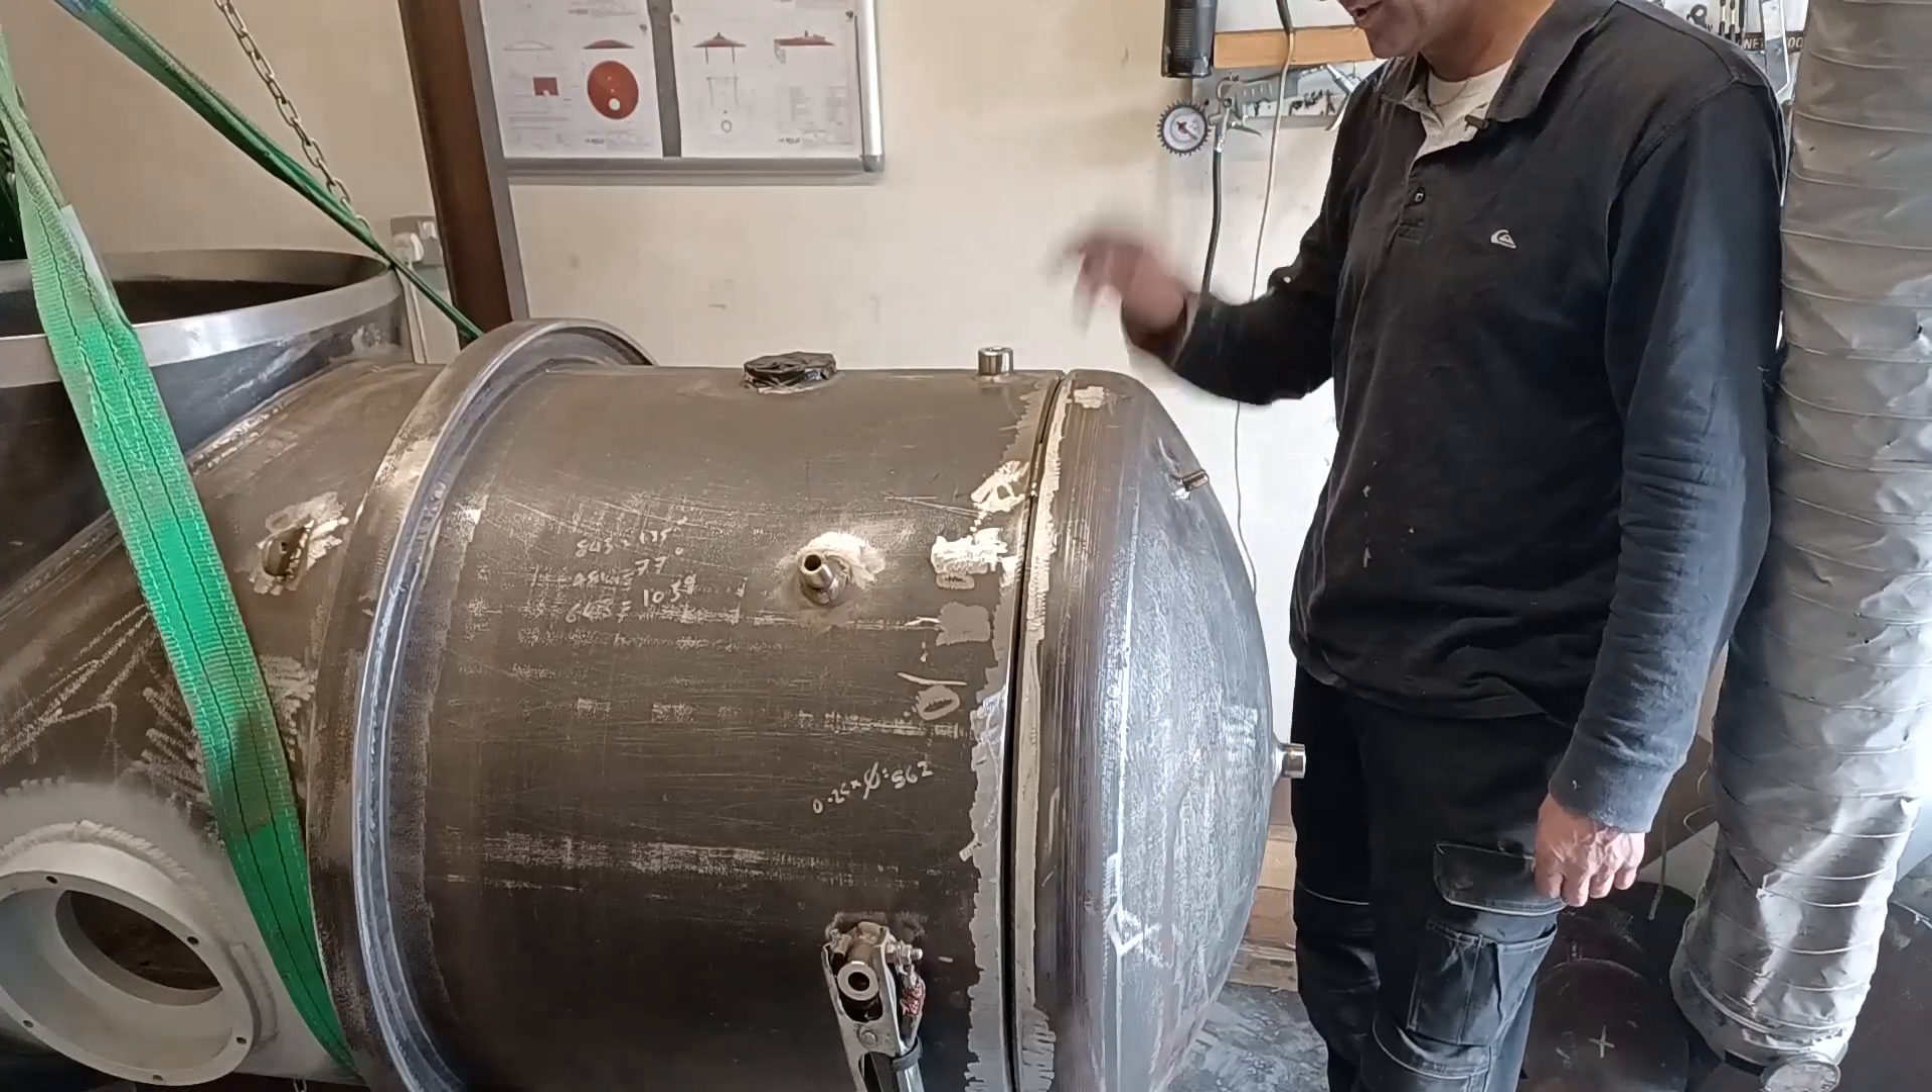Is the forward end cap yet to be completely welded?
Yes.